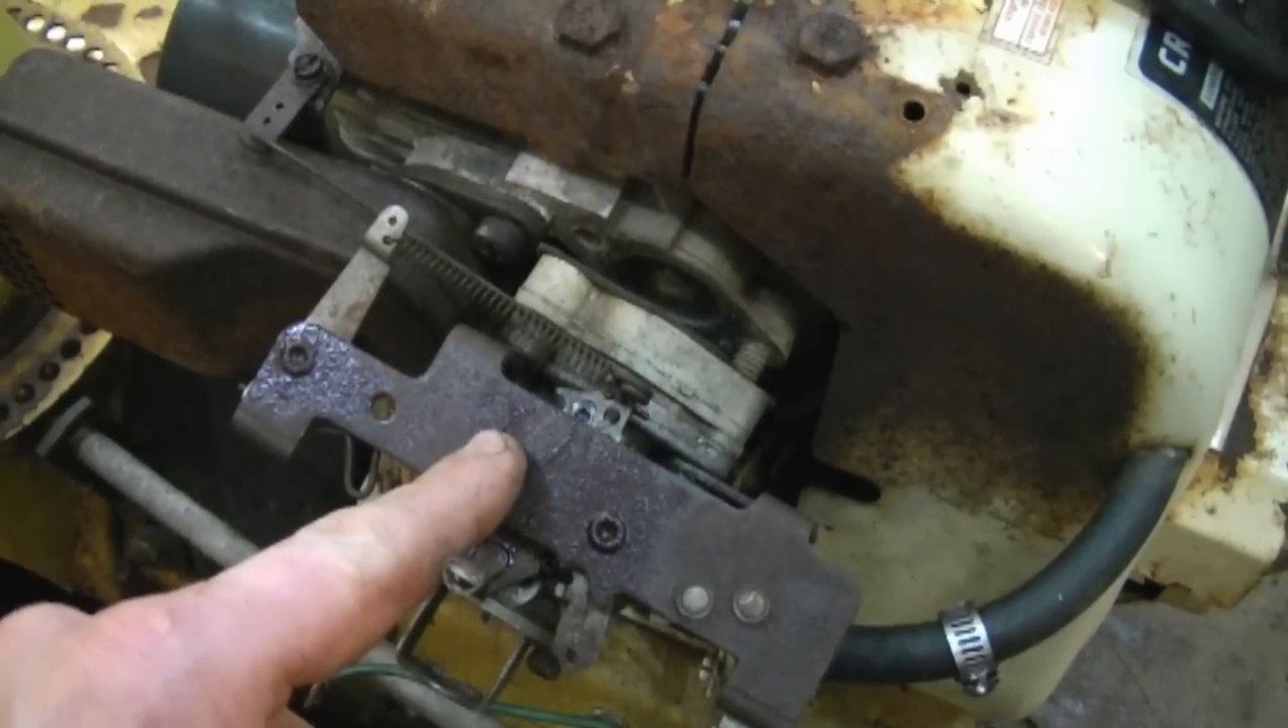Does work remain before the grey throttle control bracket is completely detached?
Yes.